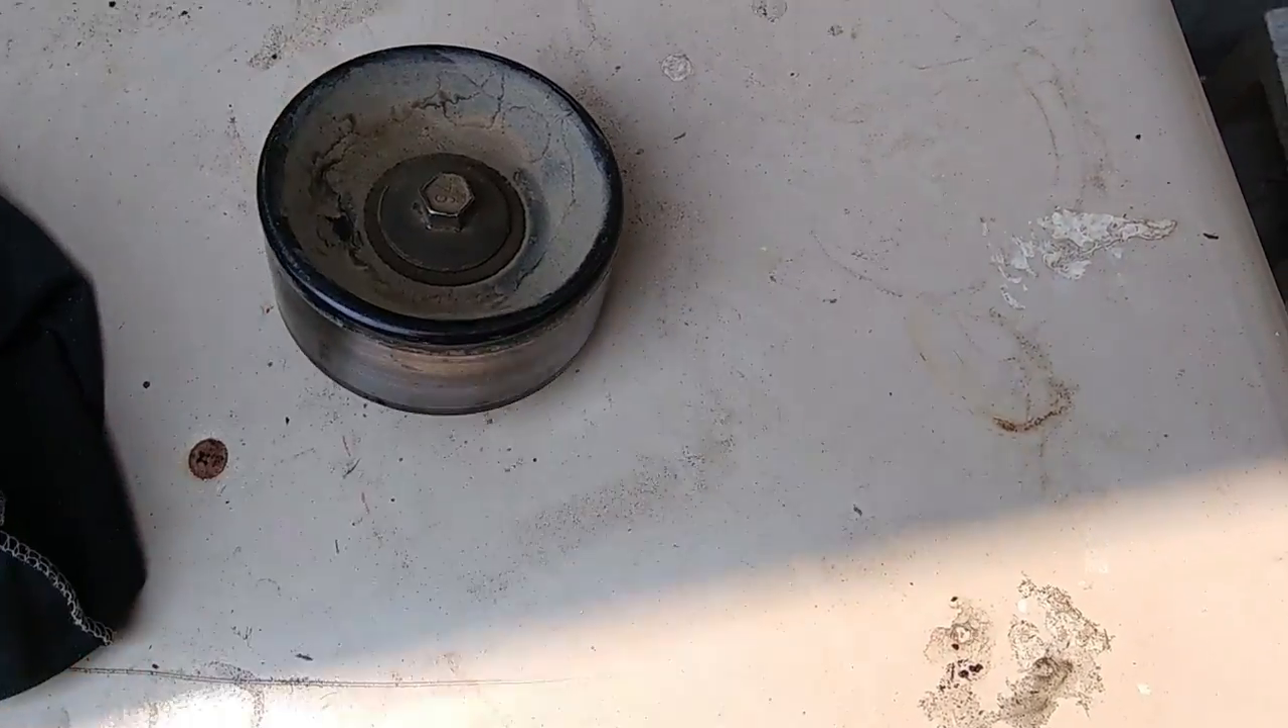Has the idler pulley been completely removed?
Yes.